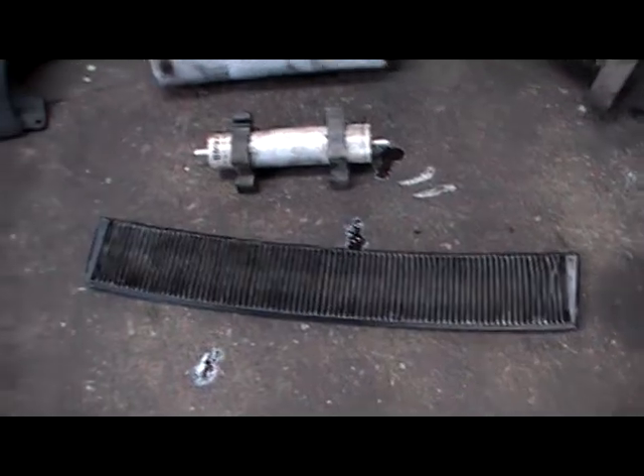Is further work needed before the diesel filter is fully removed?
No.